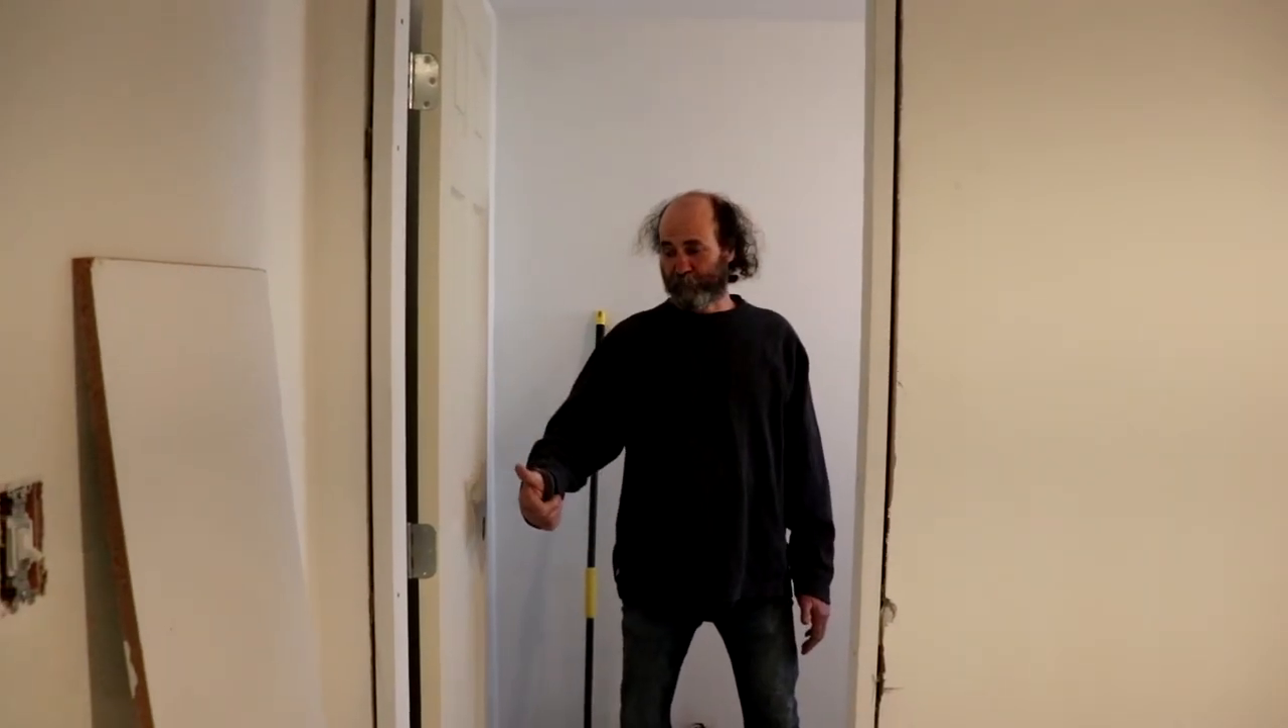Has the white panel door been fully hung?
Yes.